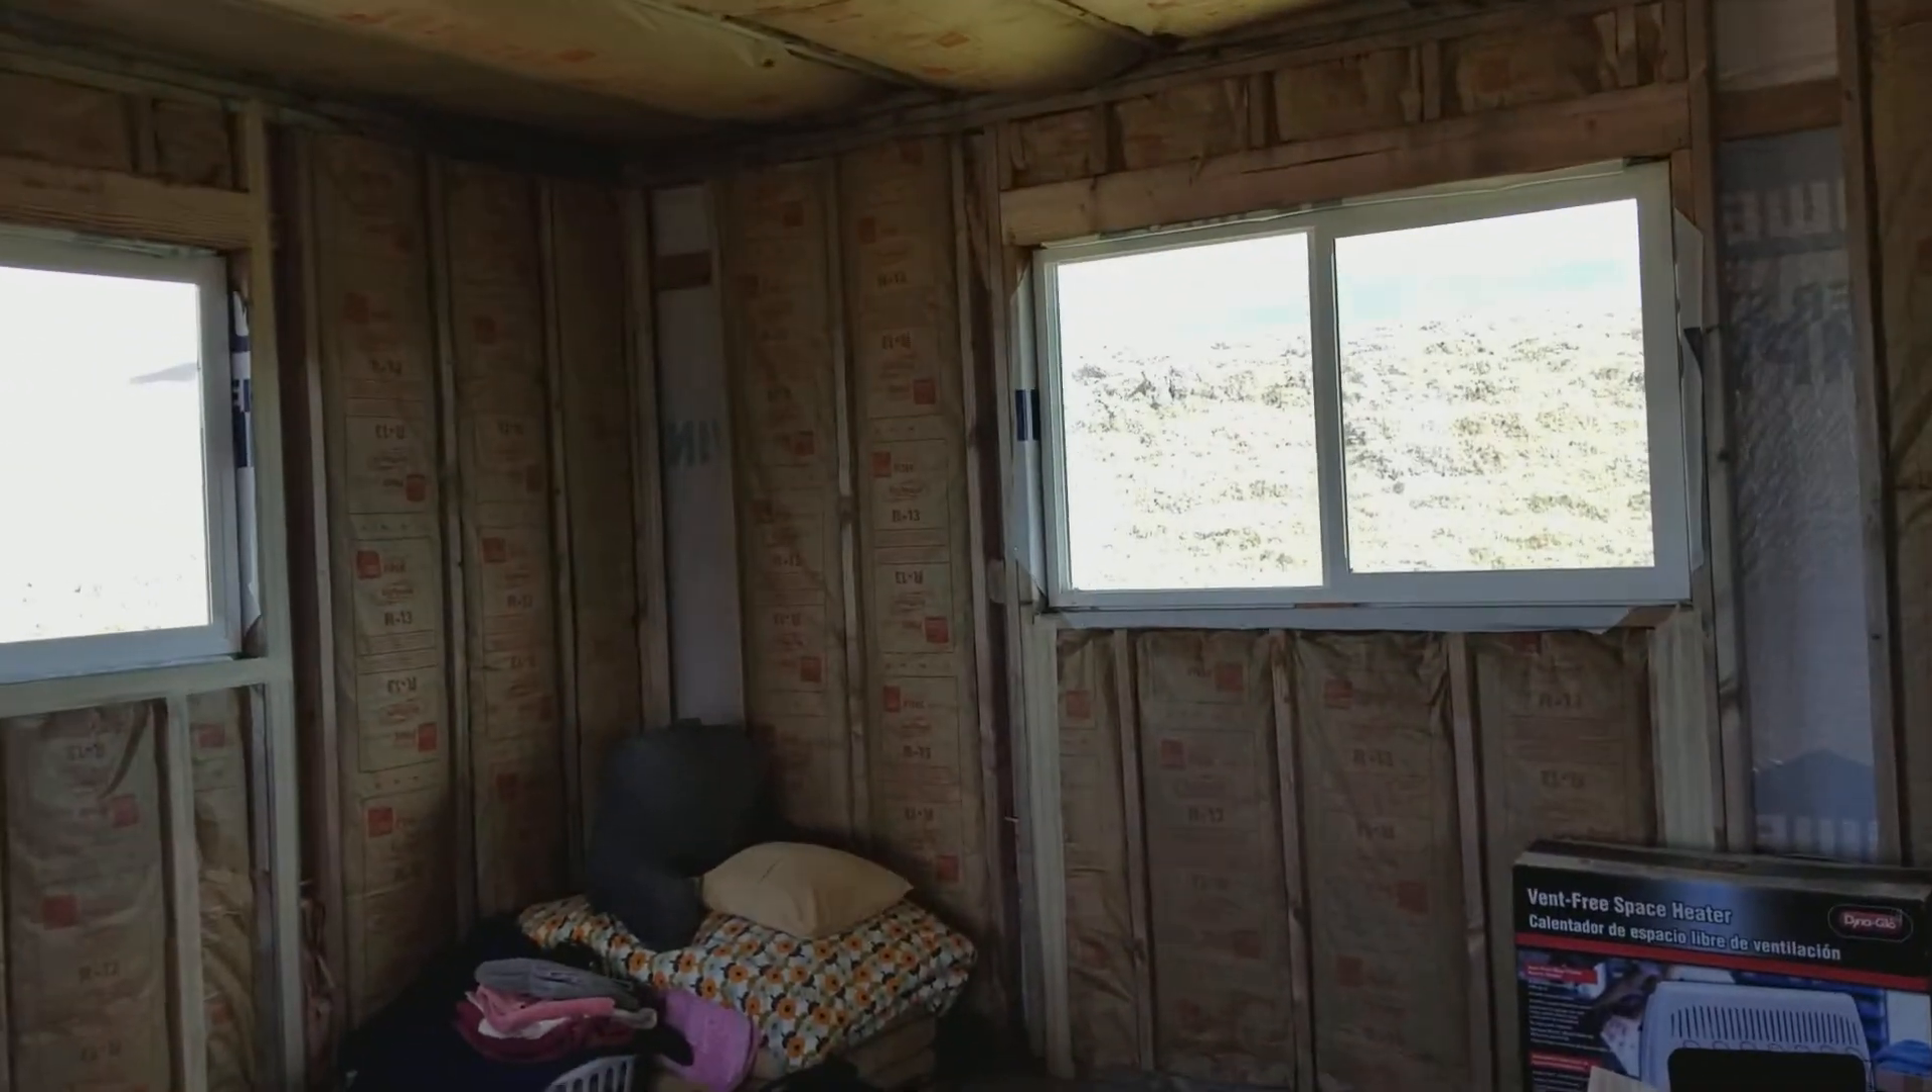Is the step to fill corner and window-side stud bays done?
No.